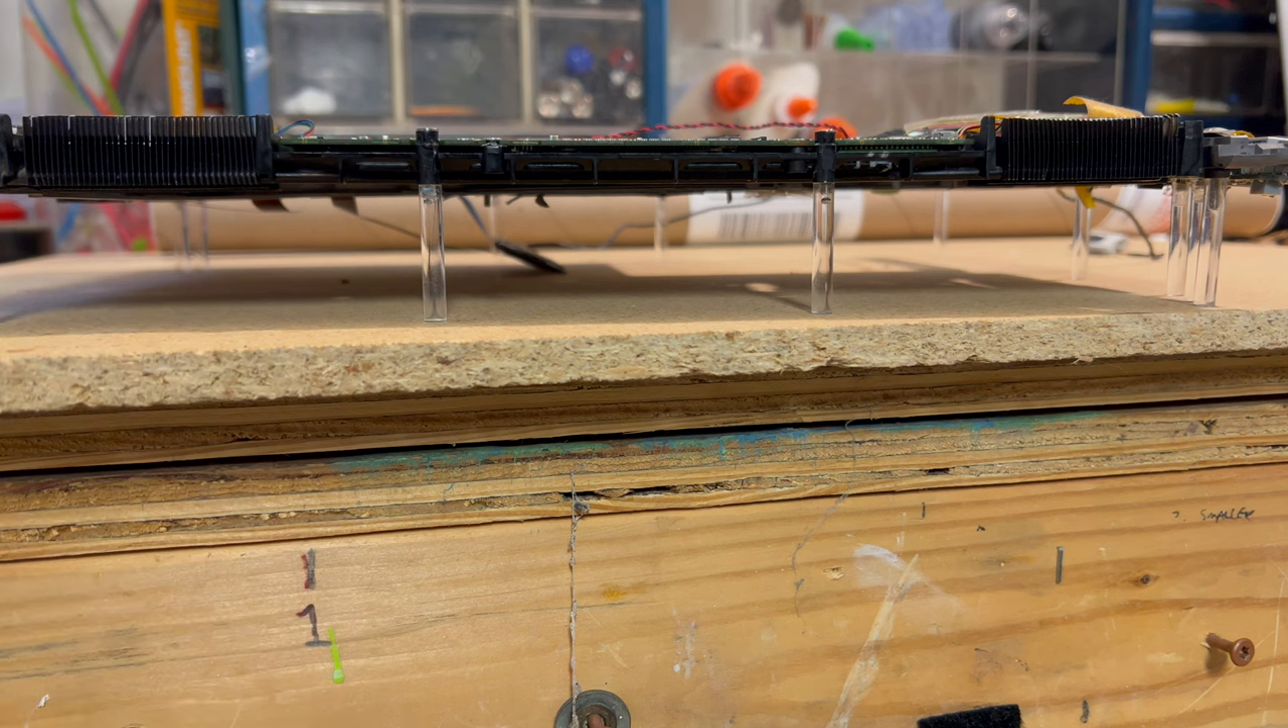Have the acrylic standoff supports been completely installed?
Yes.